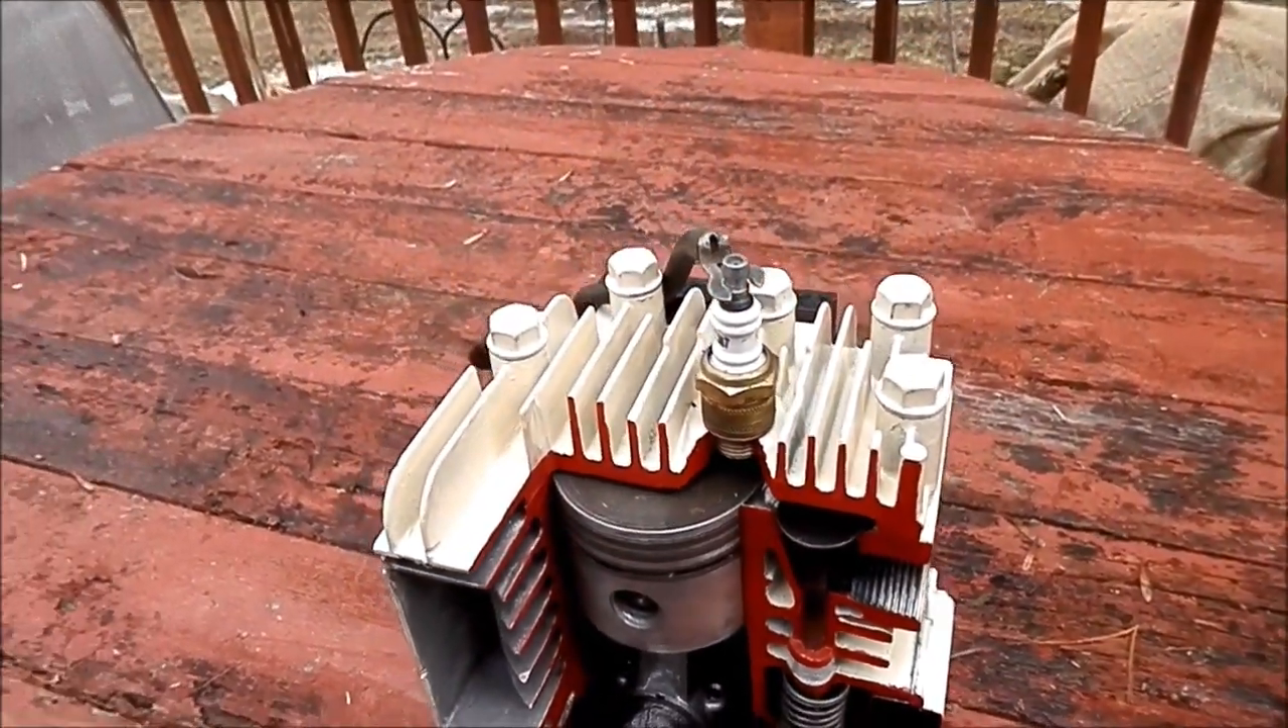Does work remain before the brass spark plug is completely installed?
No.